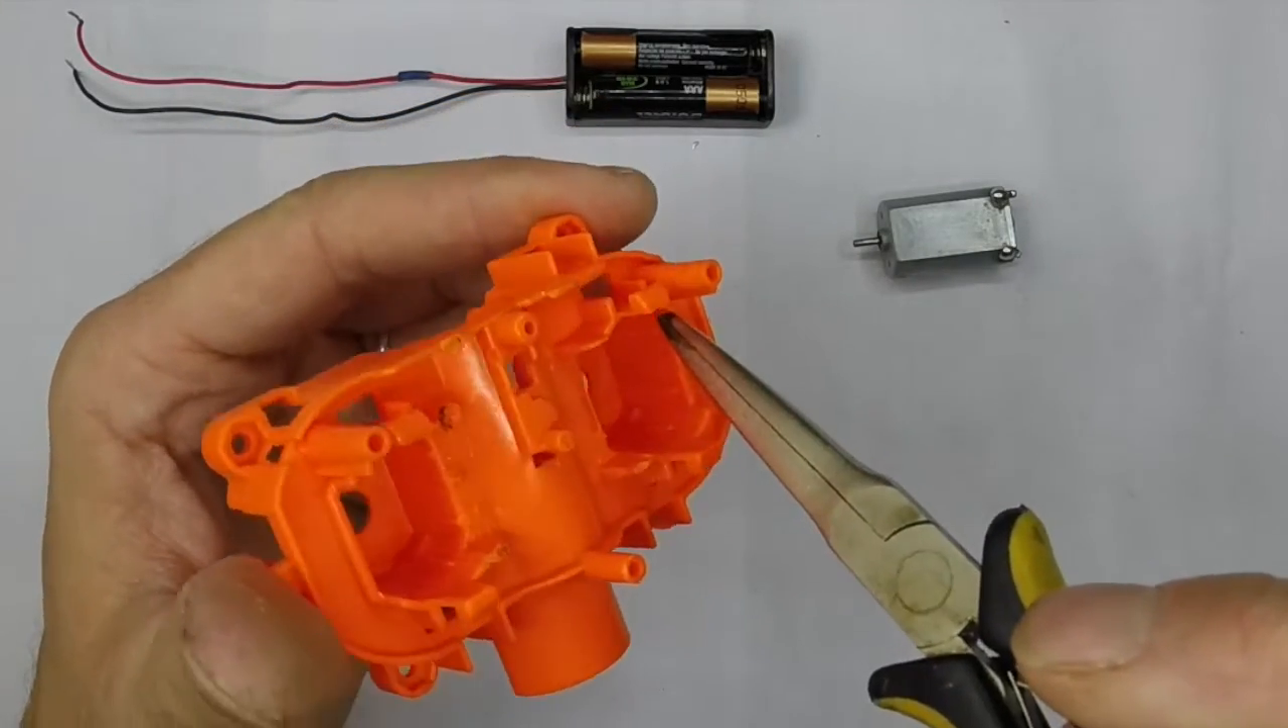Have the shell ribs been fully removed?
No.